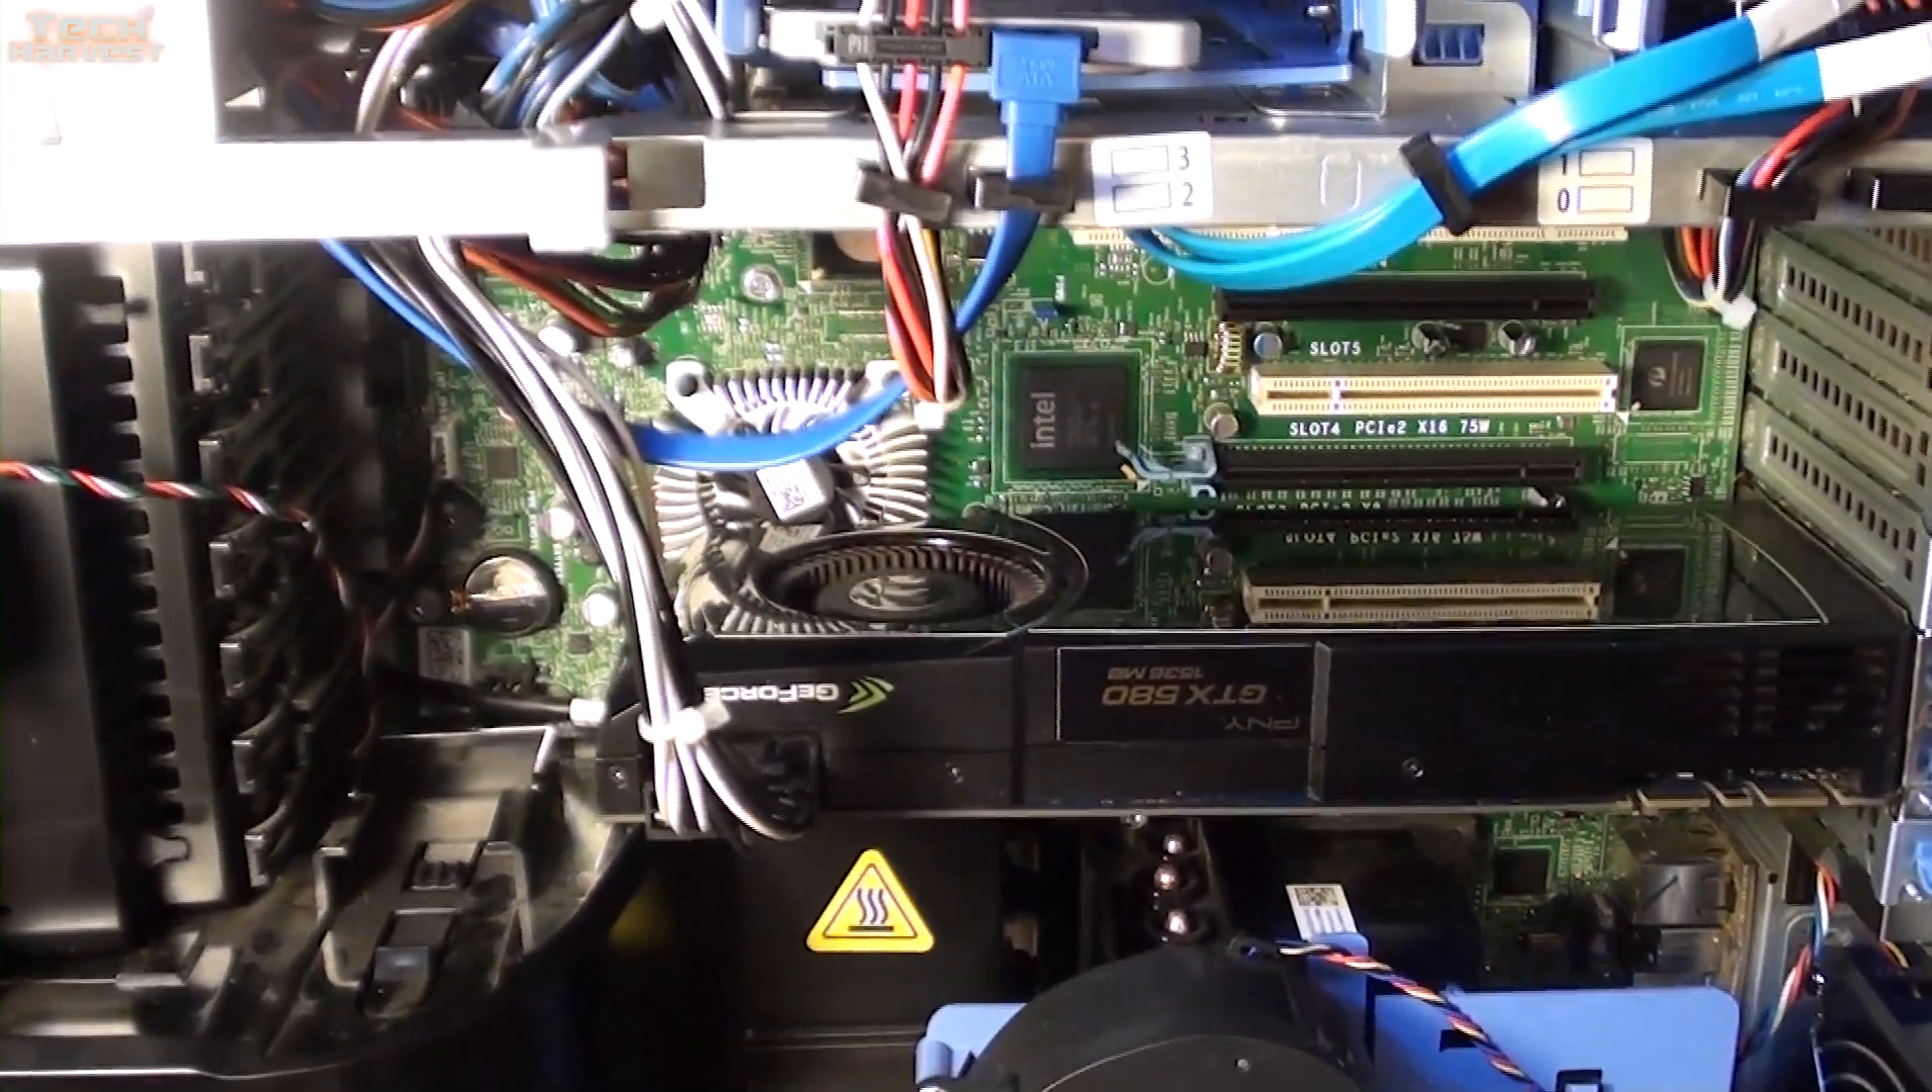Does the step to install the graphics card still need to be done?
No.